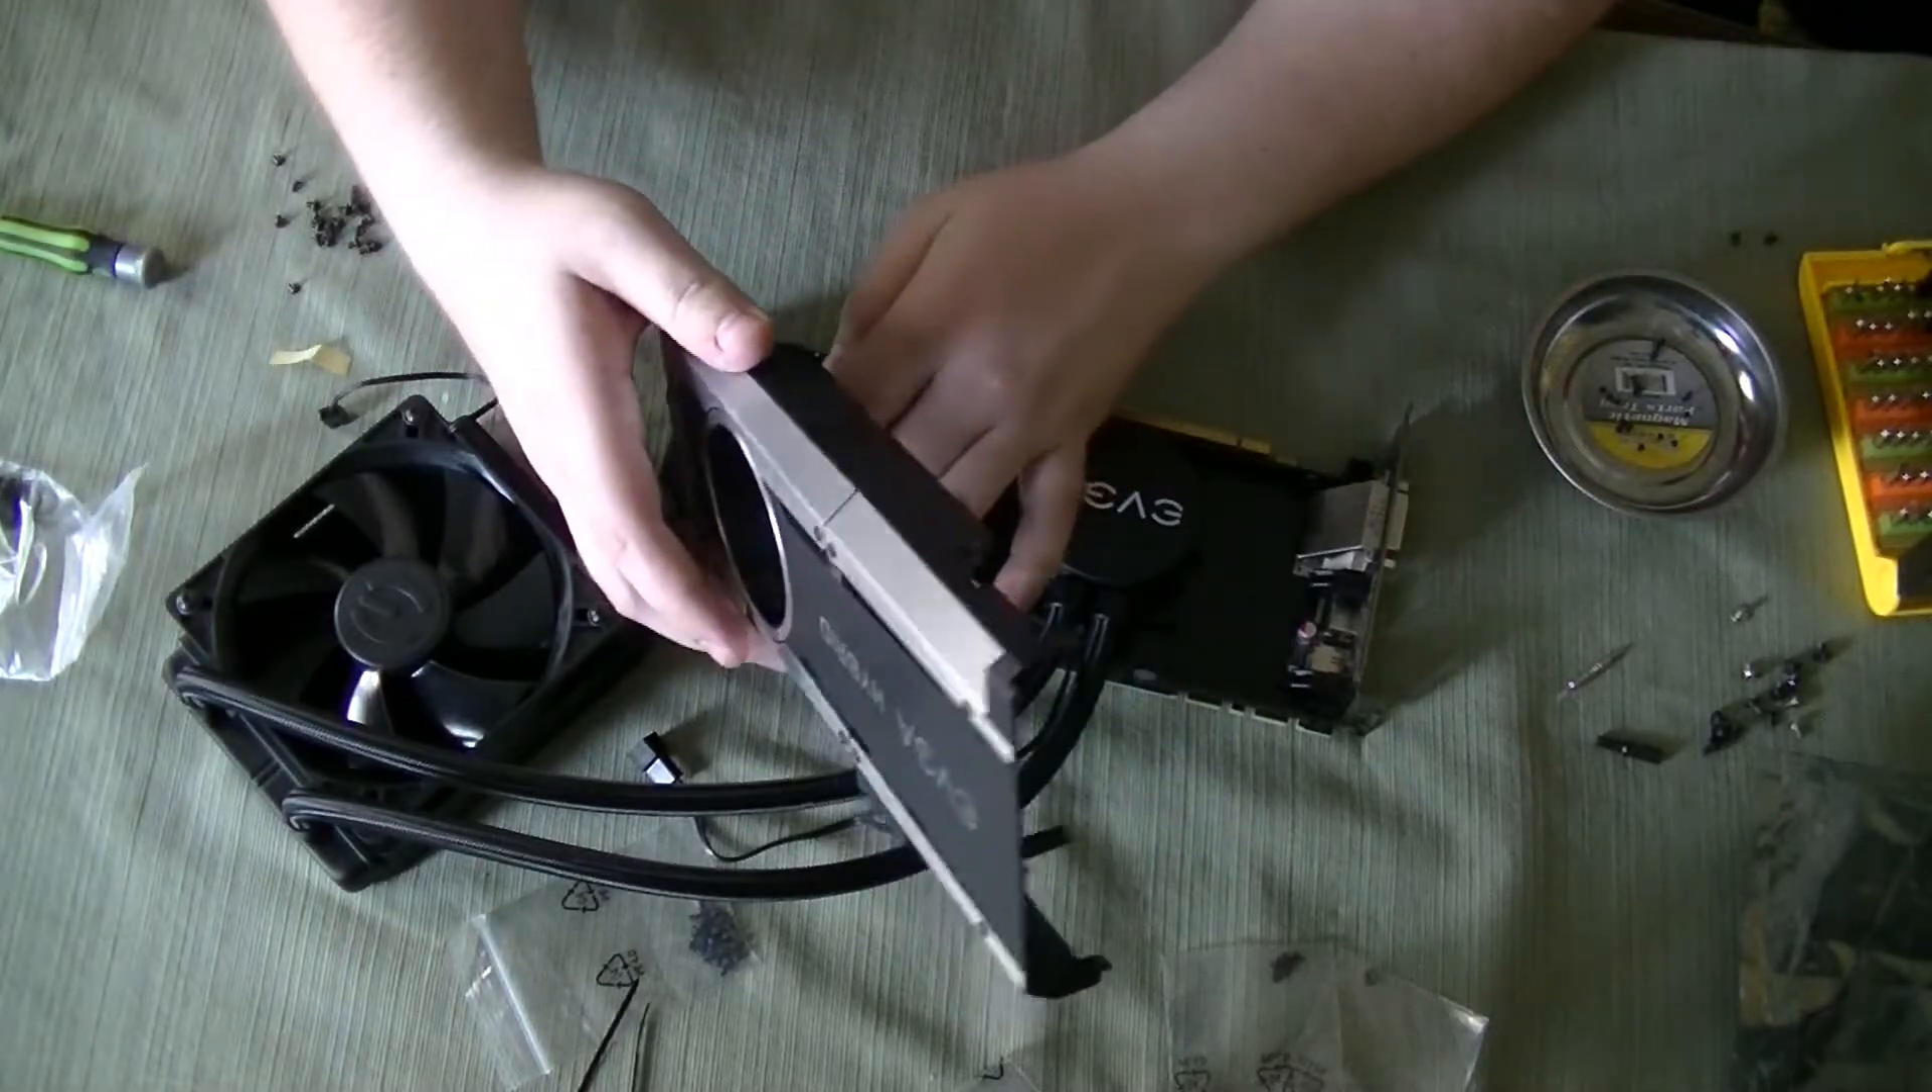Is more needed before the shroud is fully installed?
Yes.